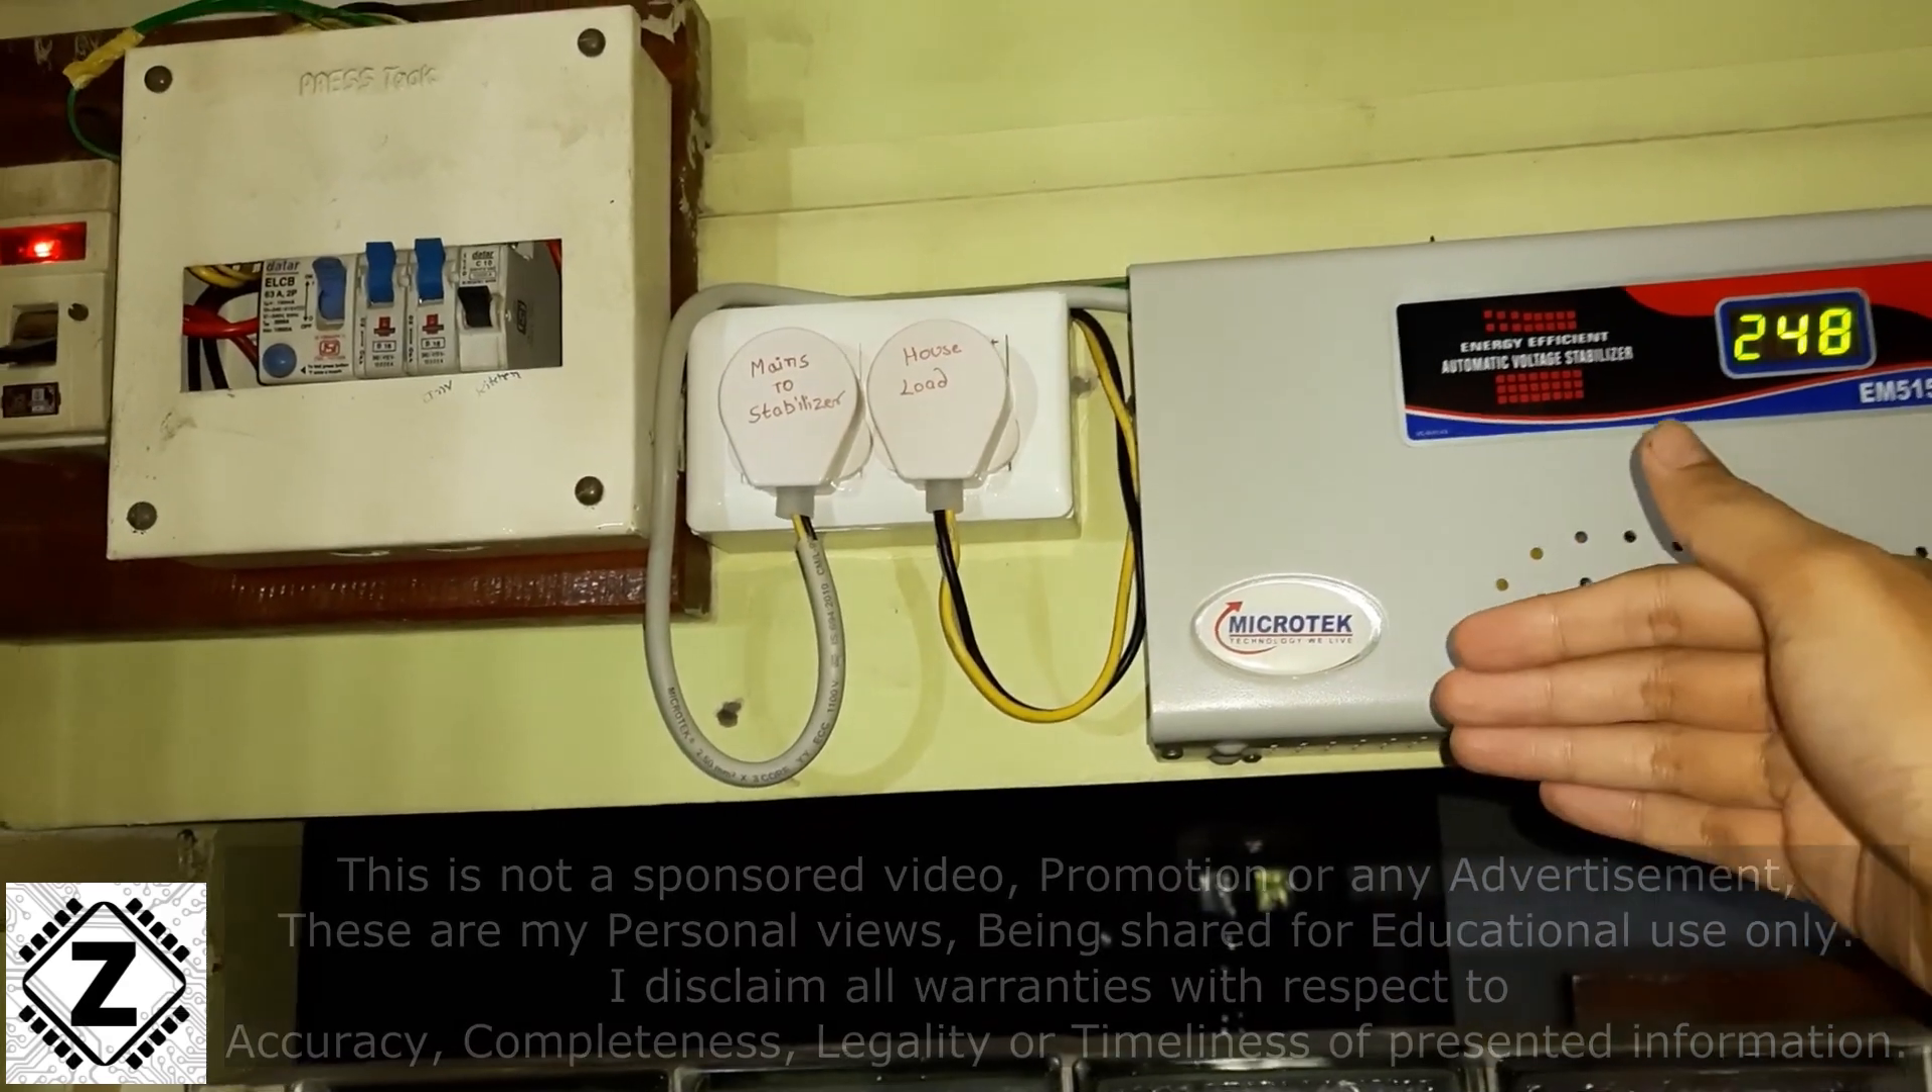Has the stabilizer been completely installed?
Yes.